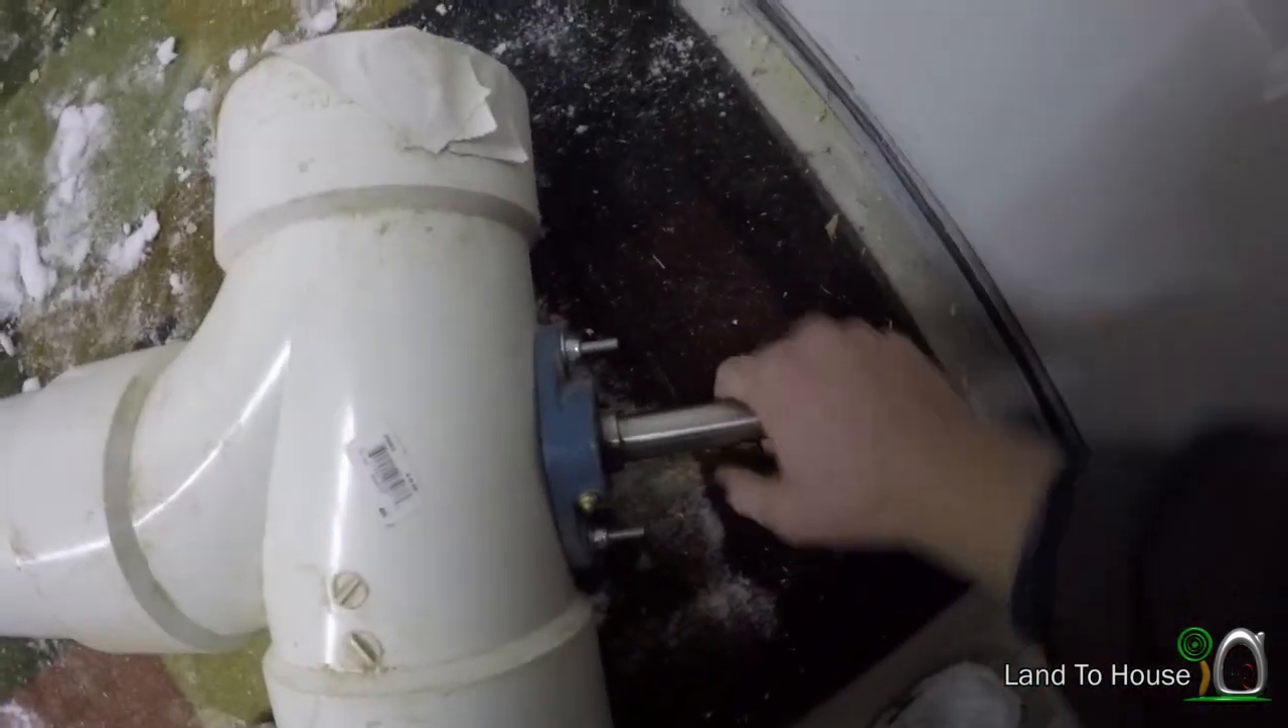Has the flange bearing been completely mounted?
Yes.